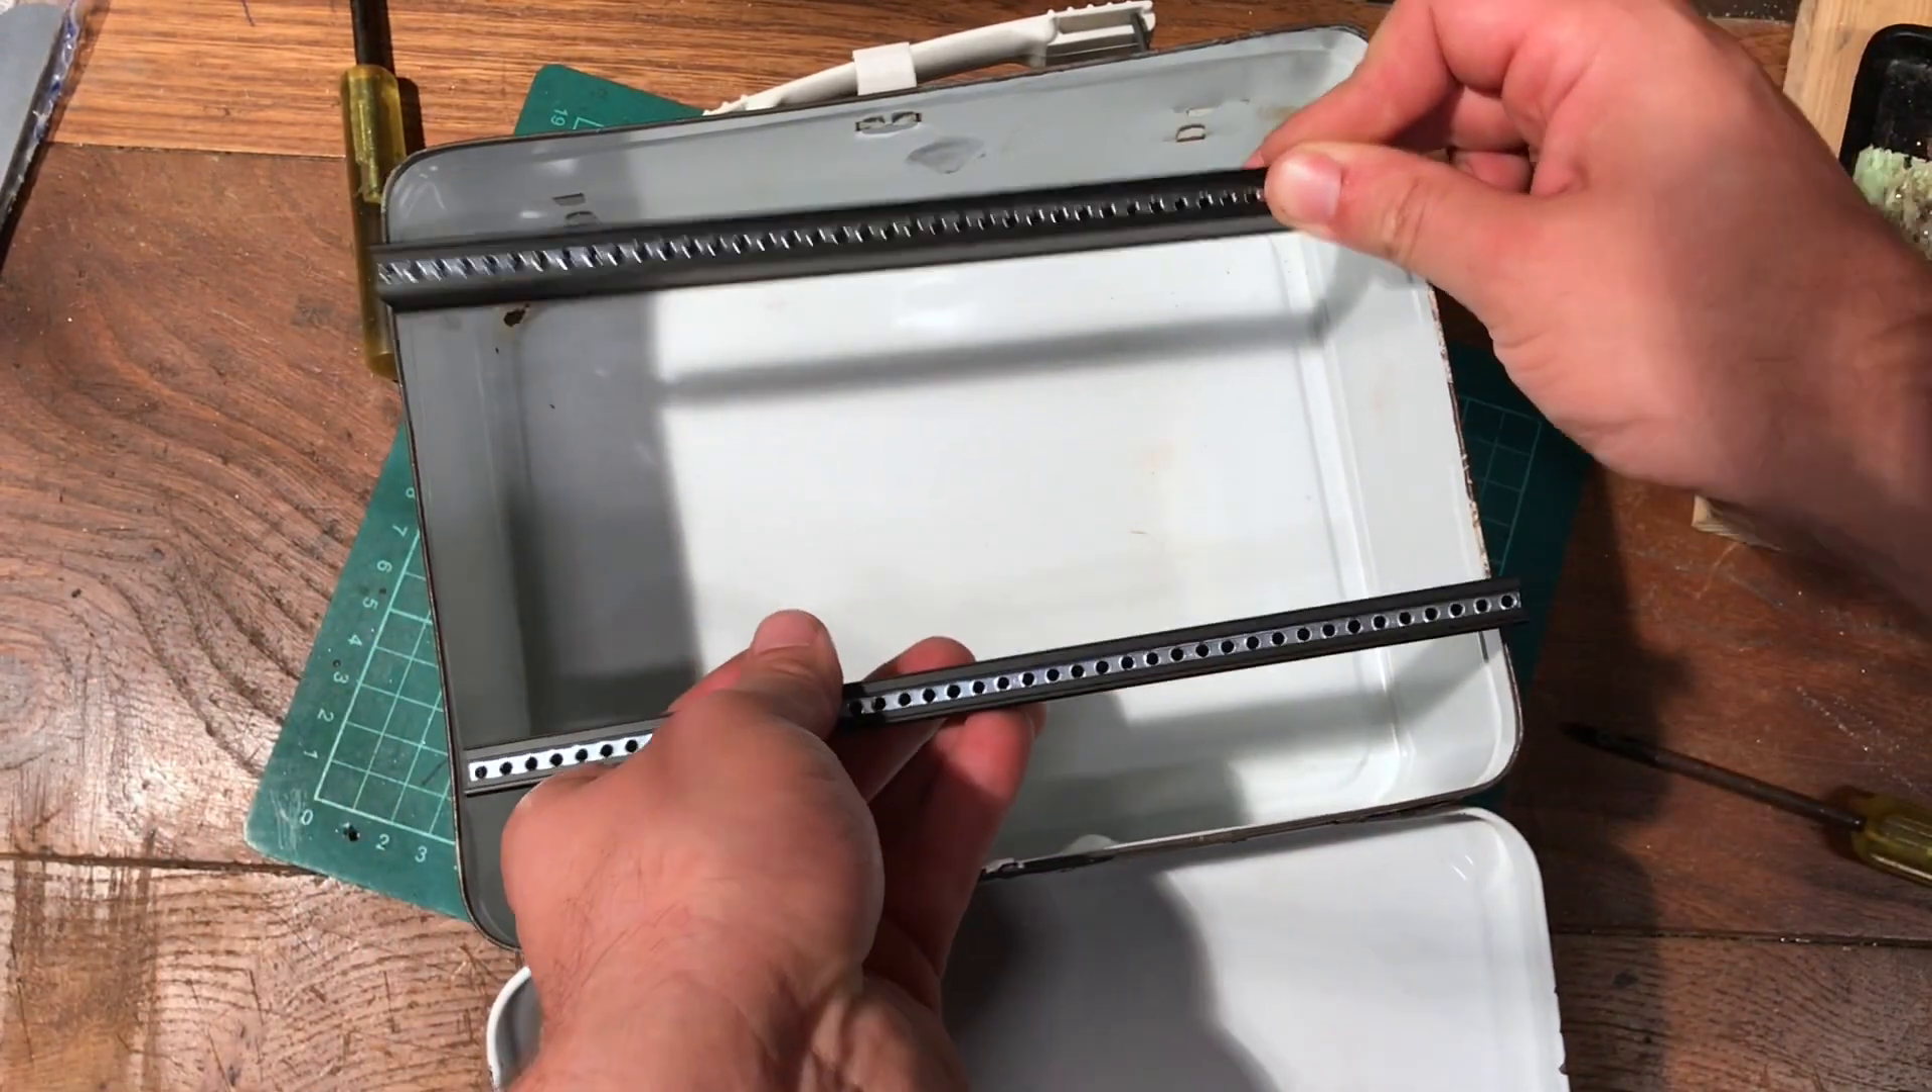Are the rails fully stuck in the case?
No.